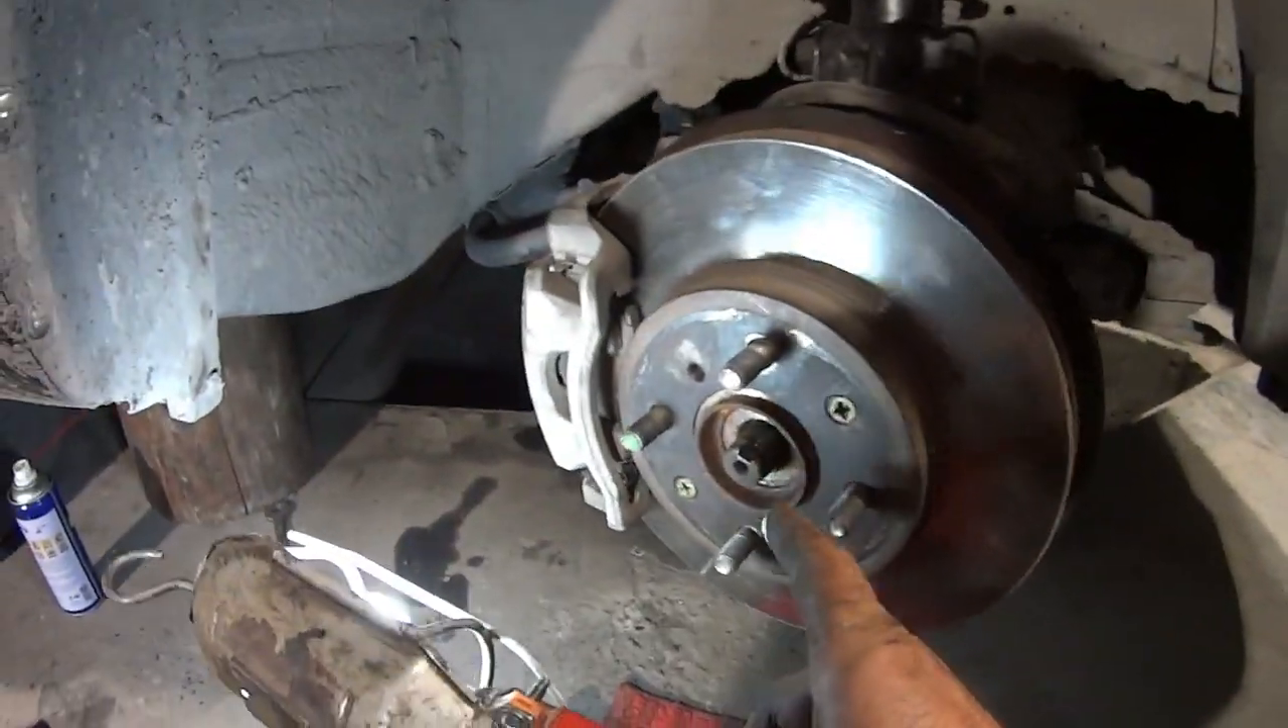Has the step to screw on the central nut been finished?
No.